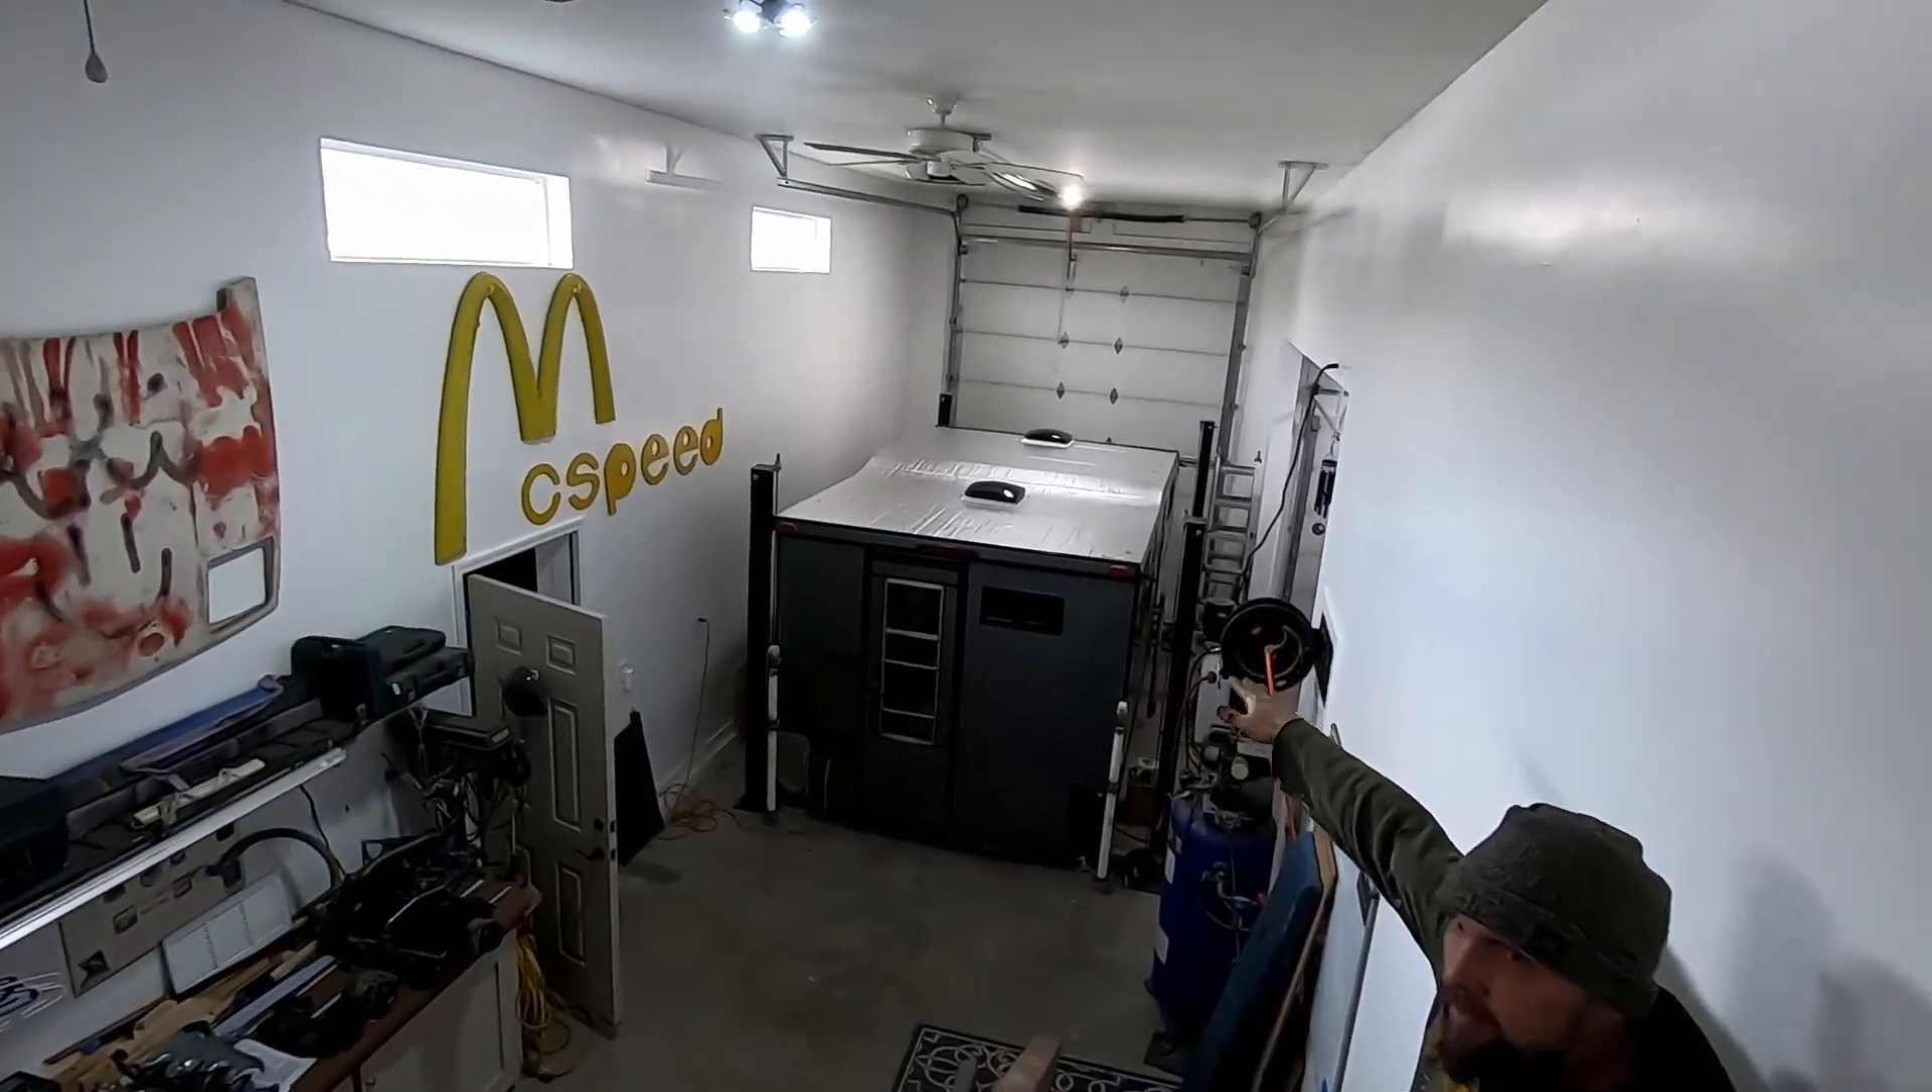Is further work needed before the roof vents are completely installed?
No.